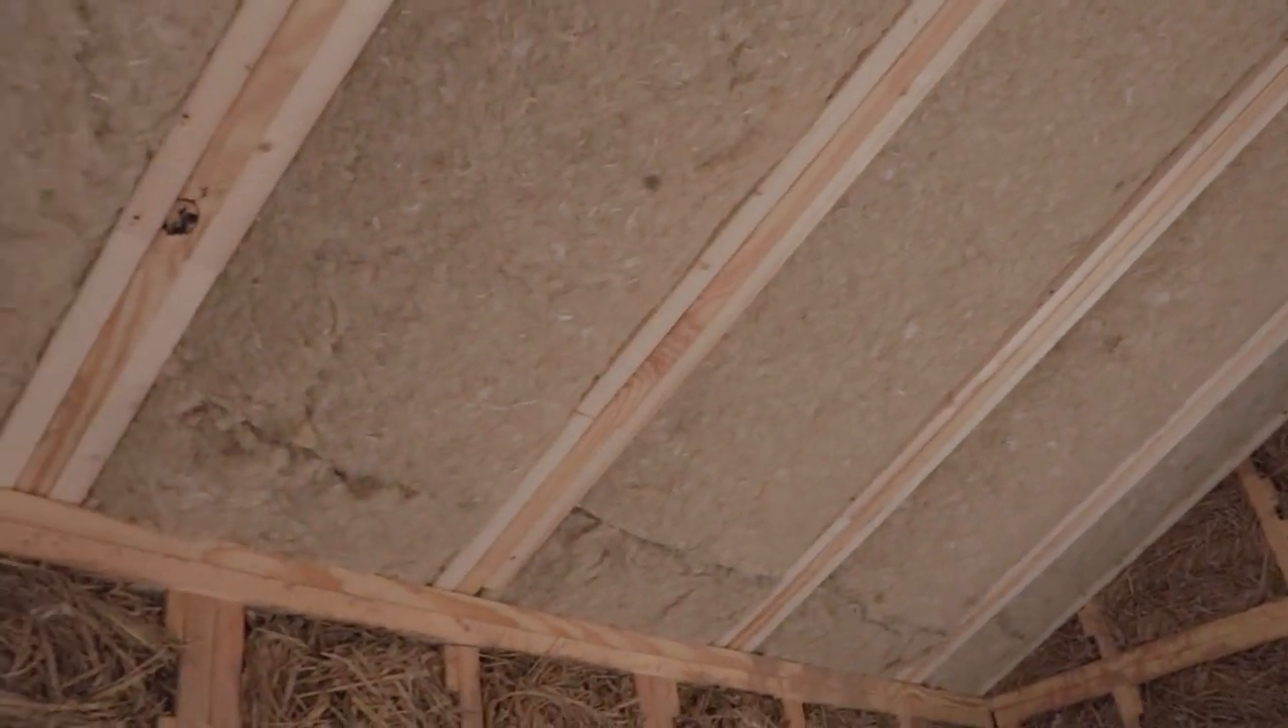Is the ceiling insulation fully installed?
Yes.